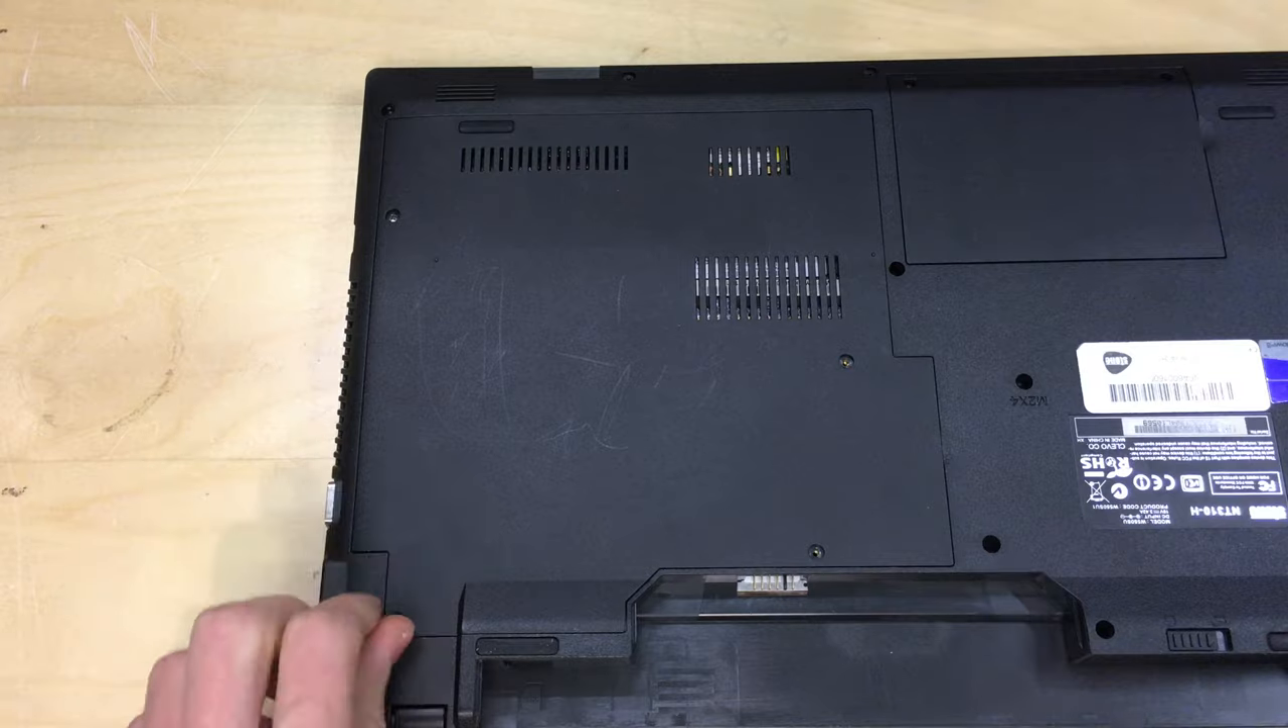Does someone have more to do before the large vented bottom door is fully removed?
Yes.